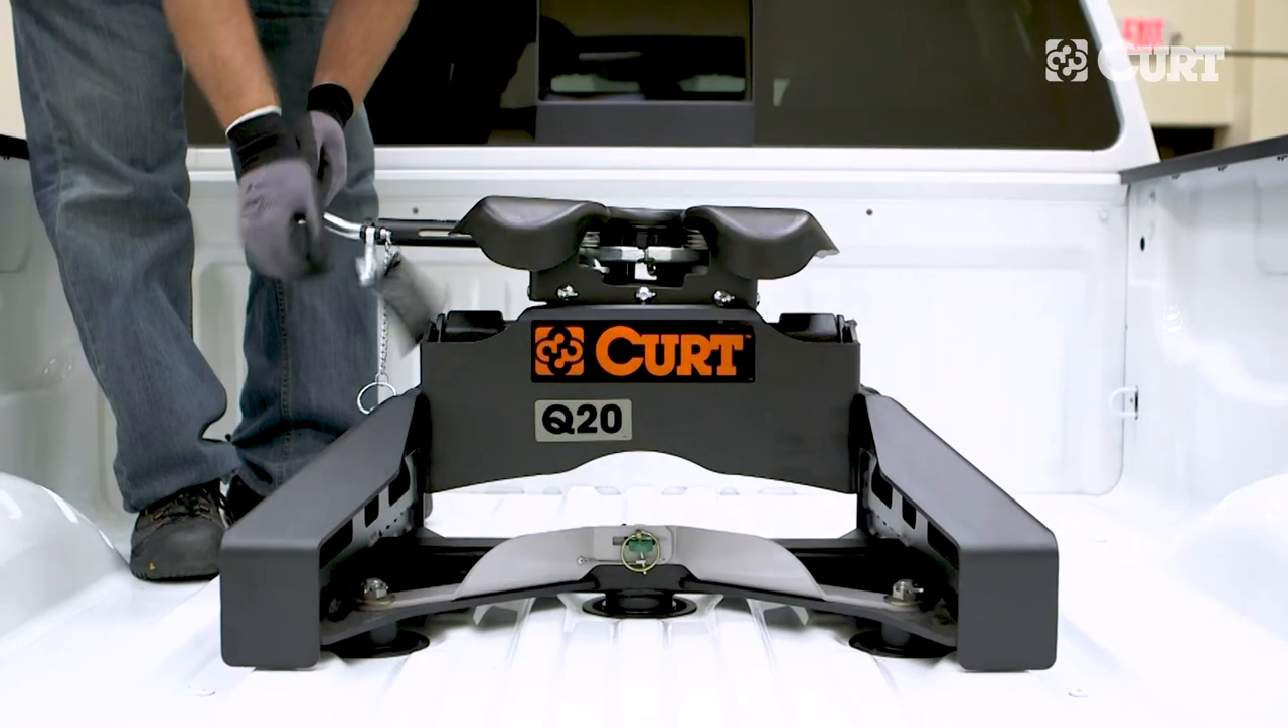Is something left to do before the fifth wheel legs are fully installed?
No.